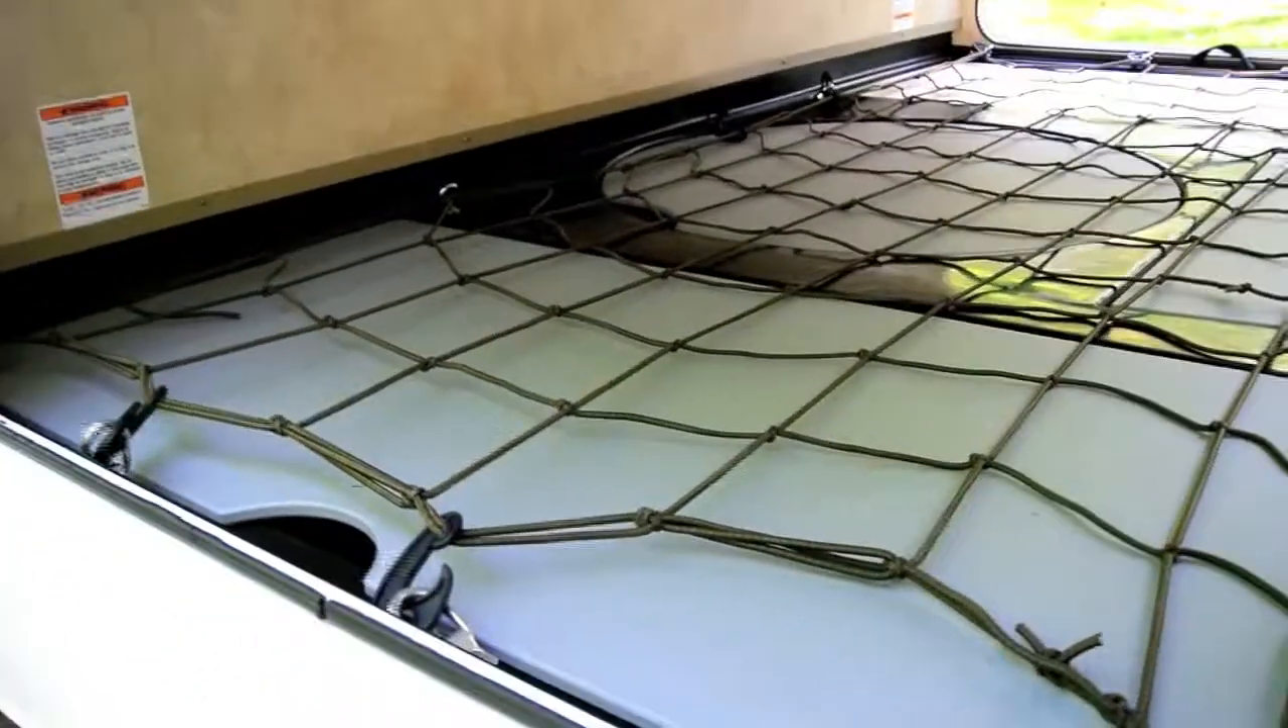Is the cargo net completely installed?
Yes.